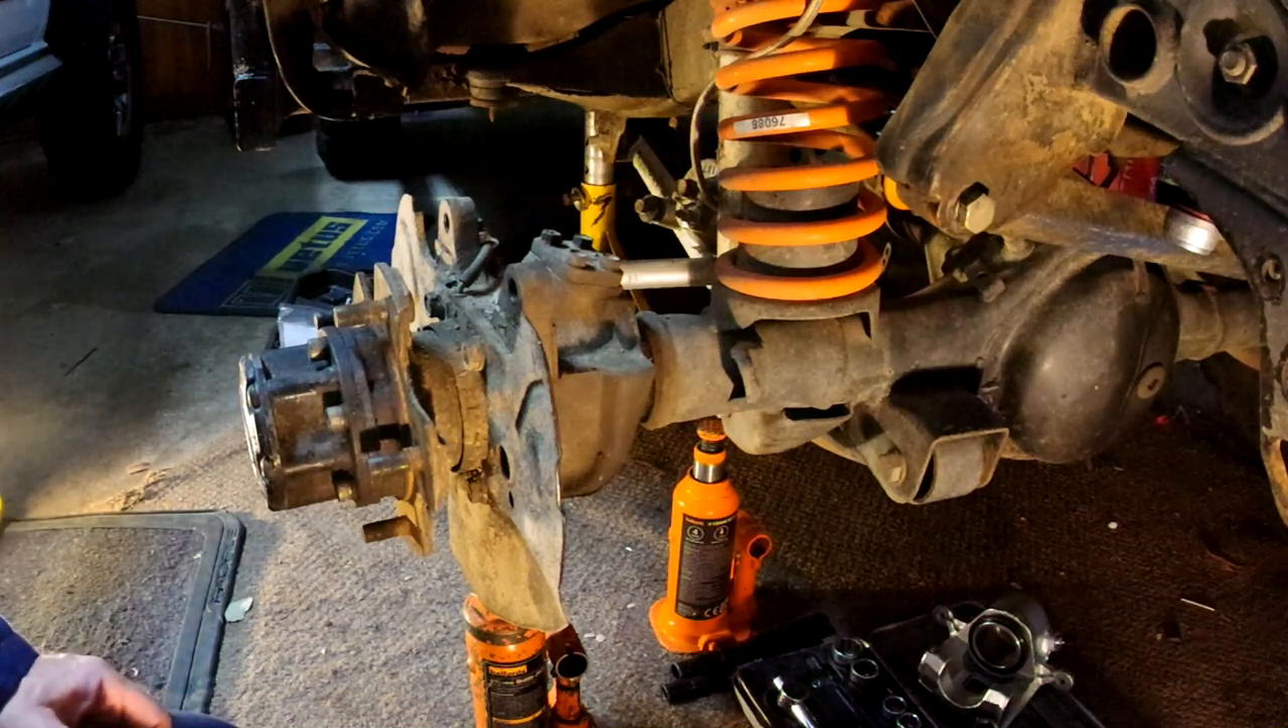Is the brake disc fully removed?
Yes.